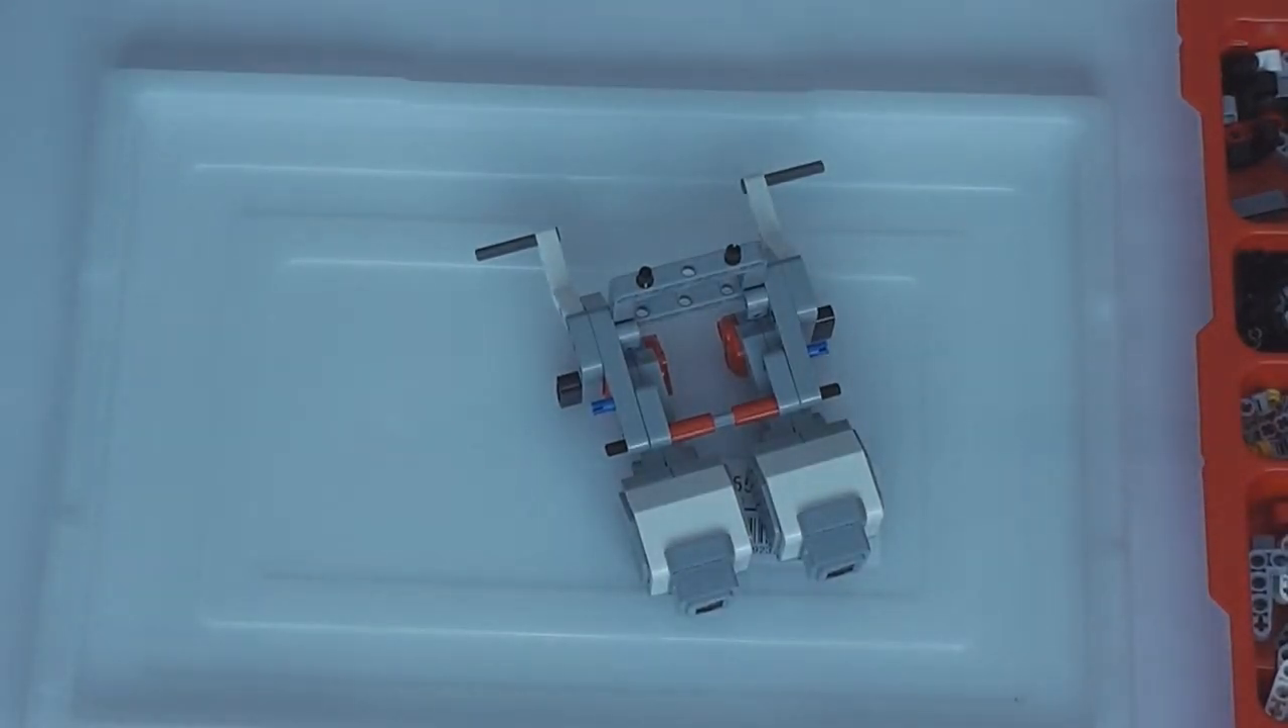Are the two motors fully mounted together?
Yes.